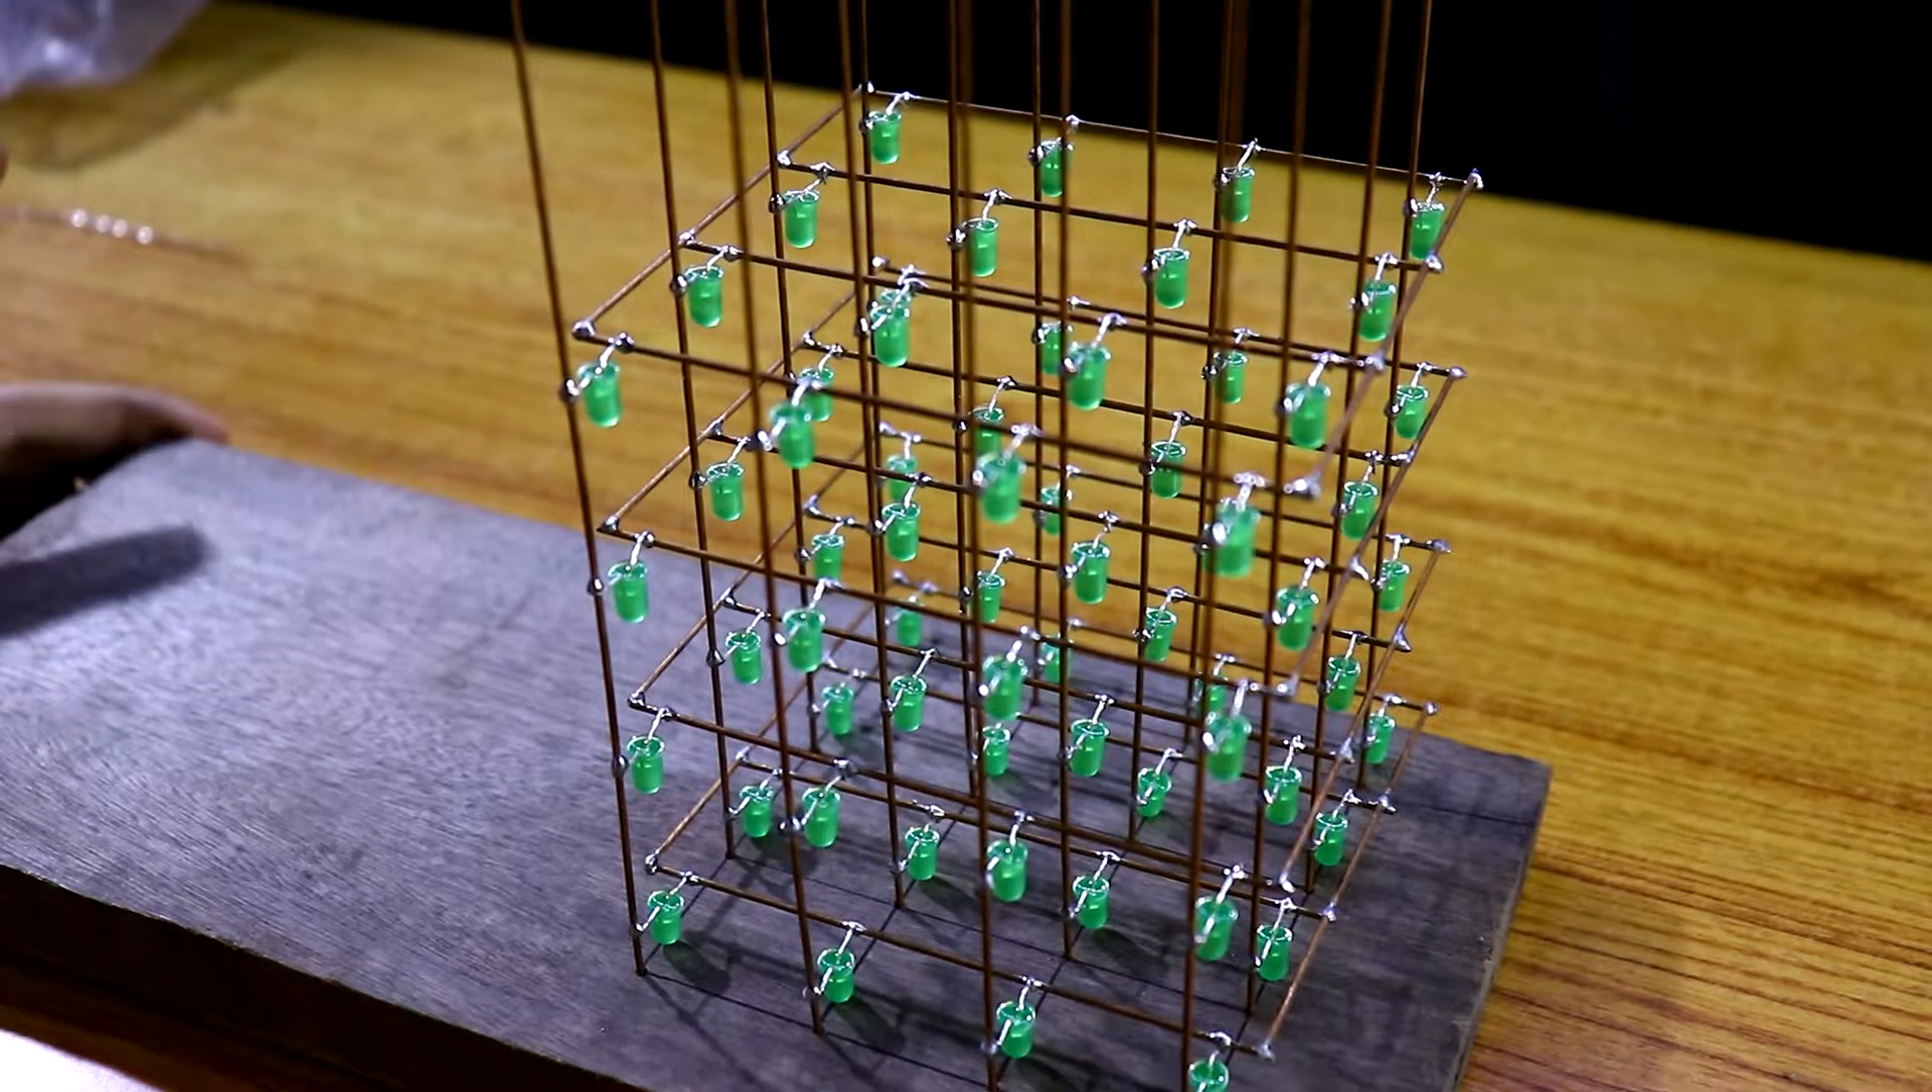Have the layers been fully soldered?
Yes.